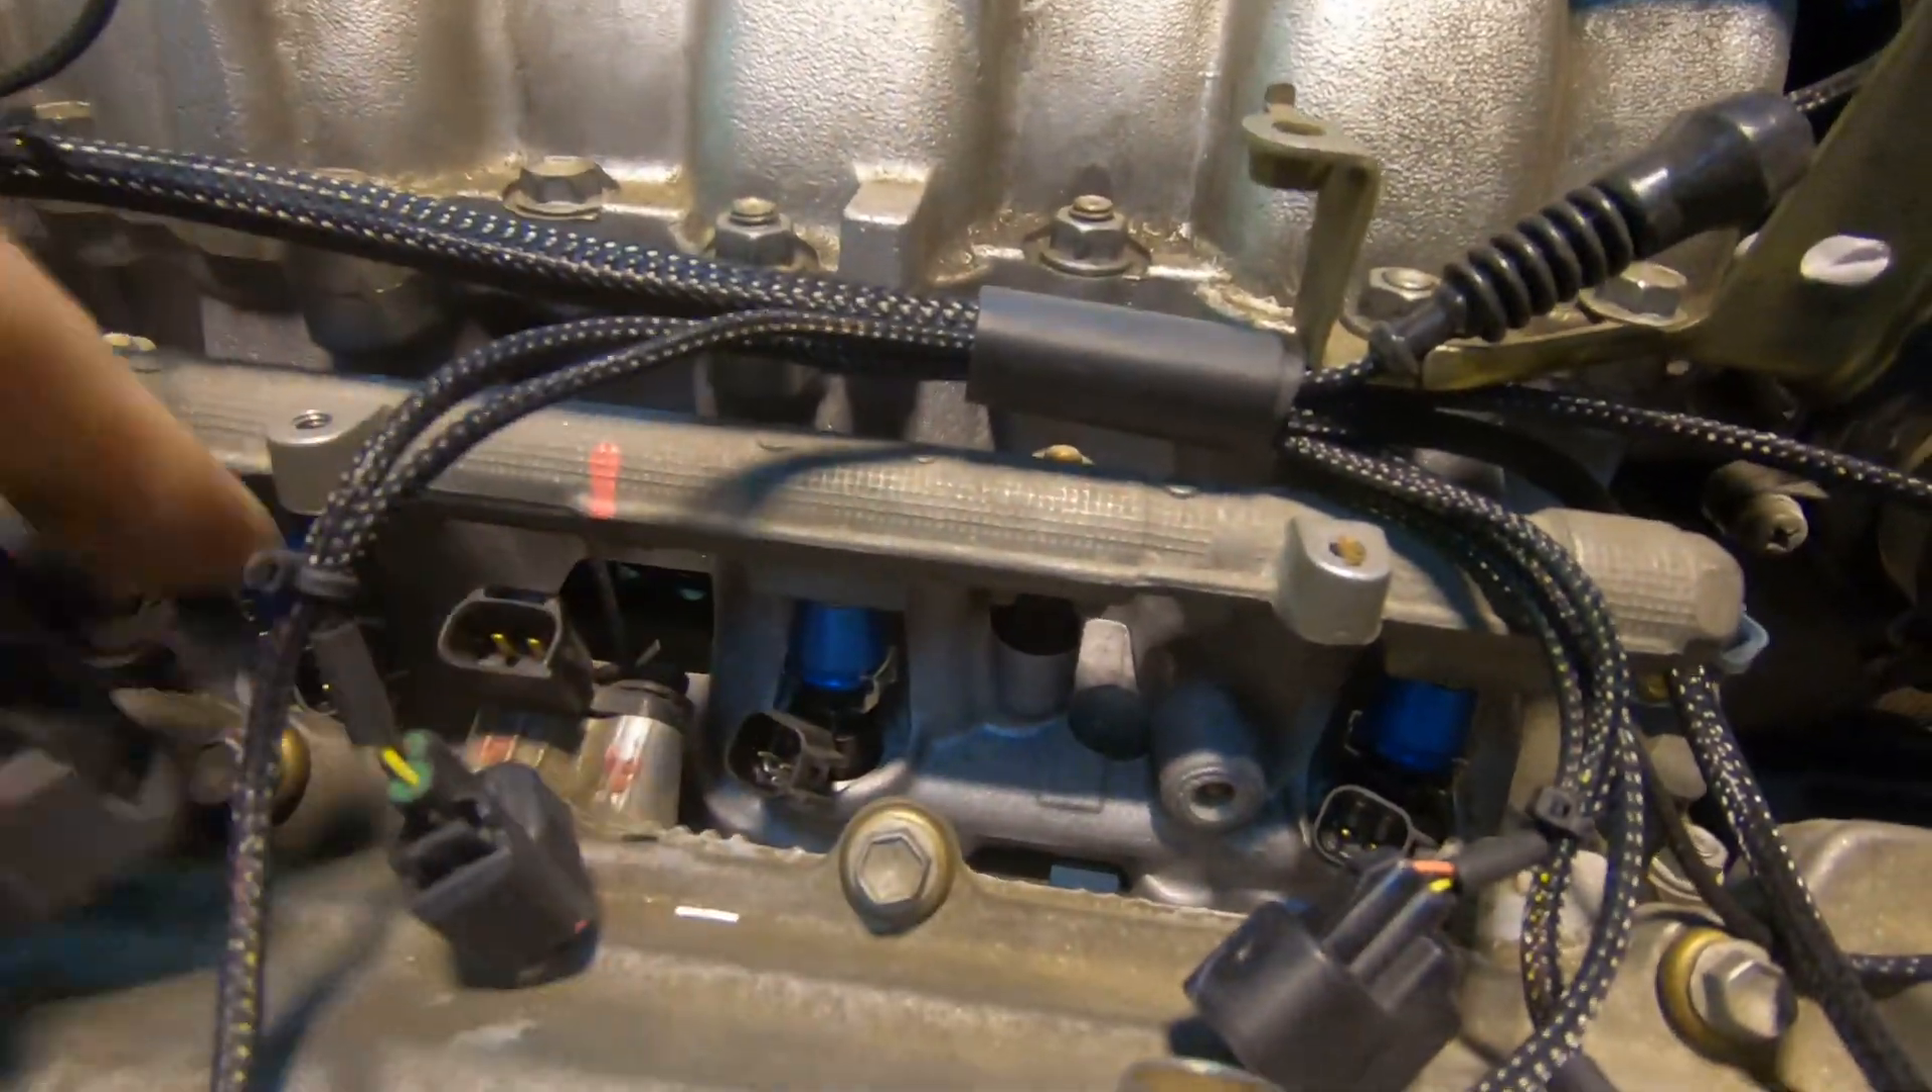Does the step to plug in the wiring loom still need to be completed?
Yes.